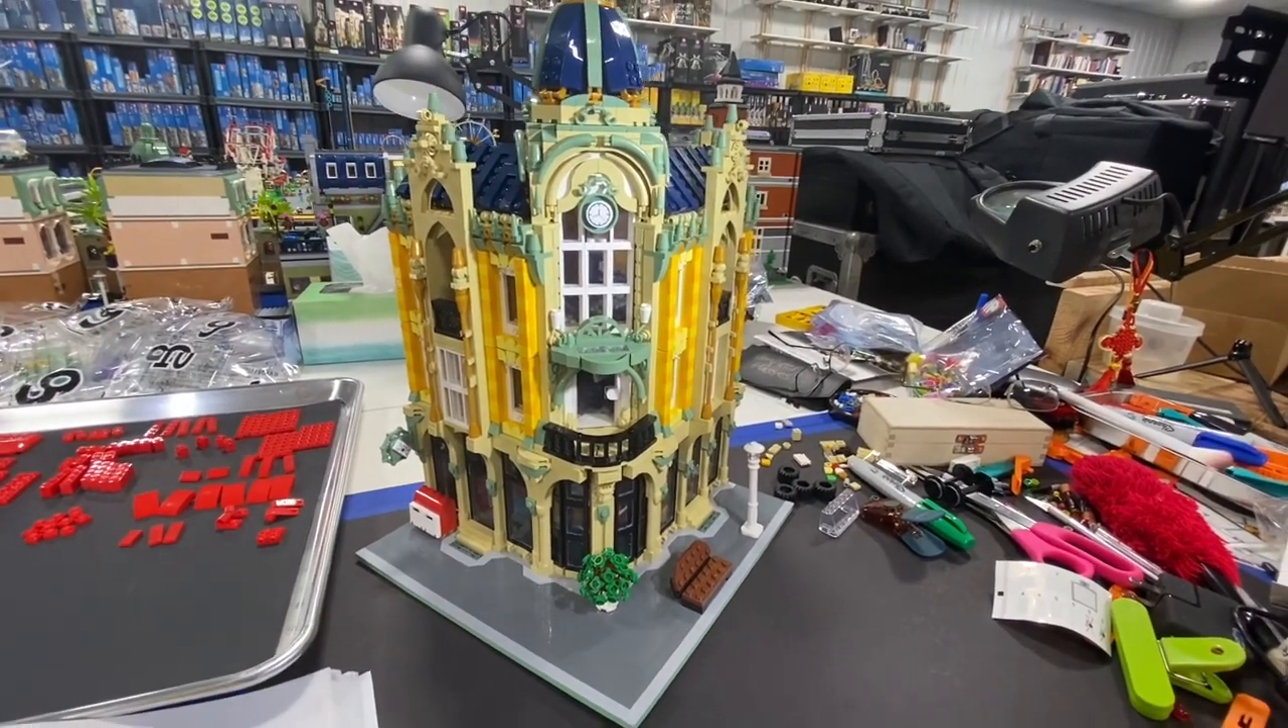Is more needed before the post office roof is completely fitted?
No.